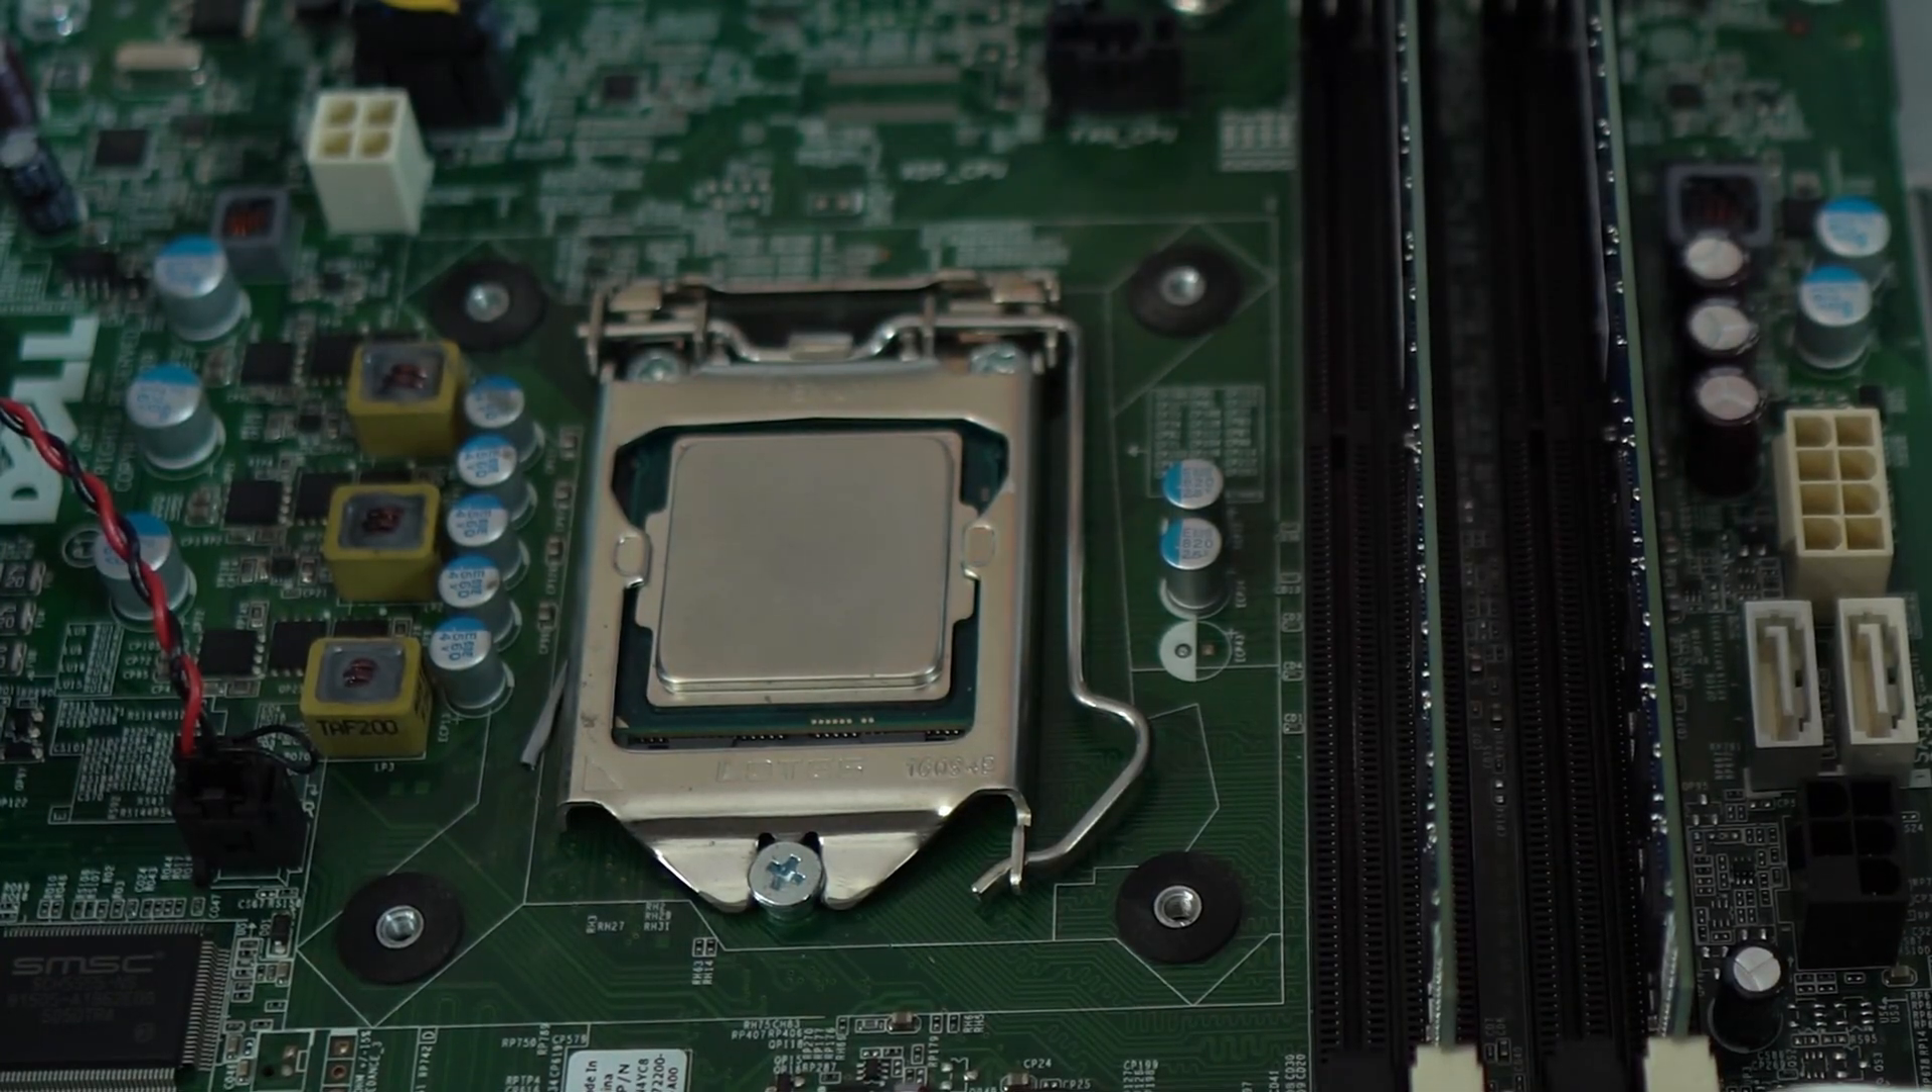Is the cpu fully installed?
Yes.